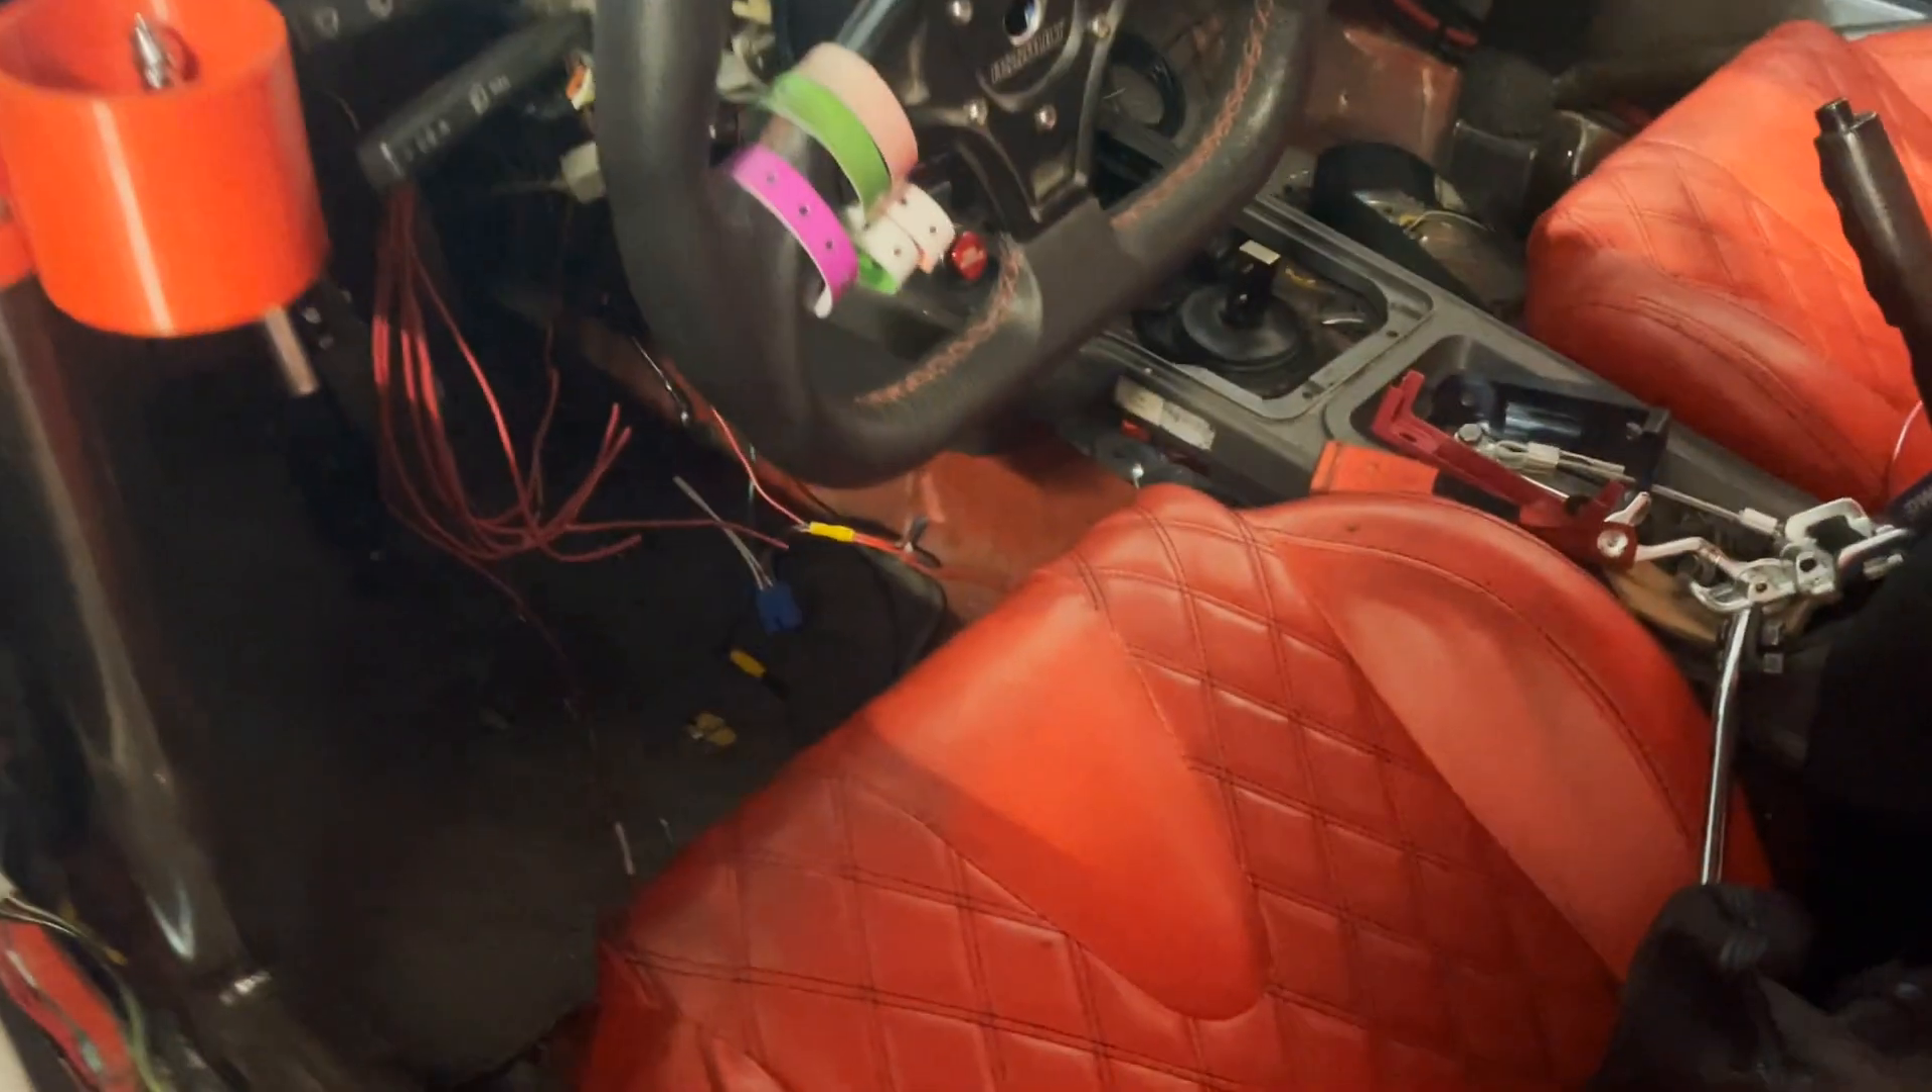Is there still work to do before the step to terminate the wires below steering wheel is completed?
Yes.